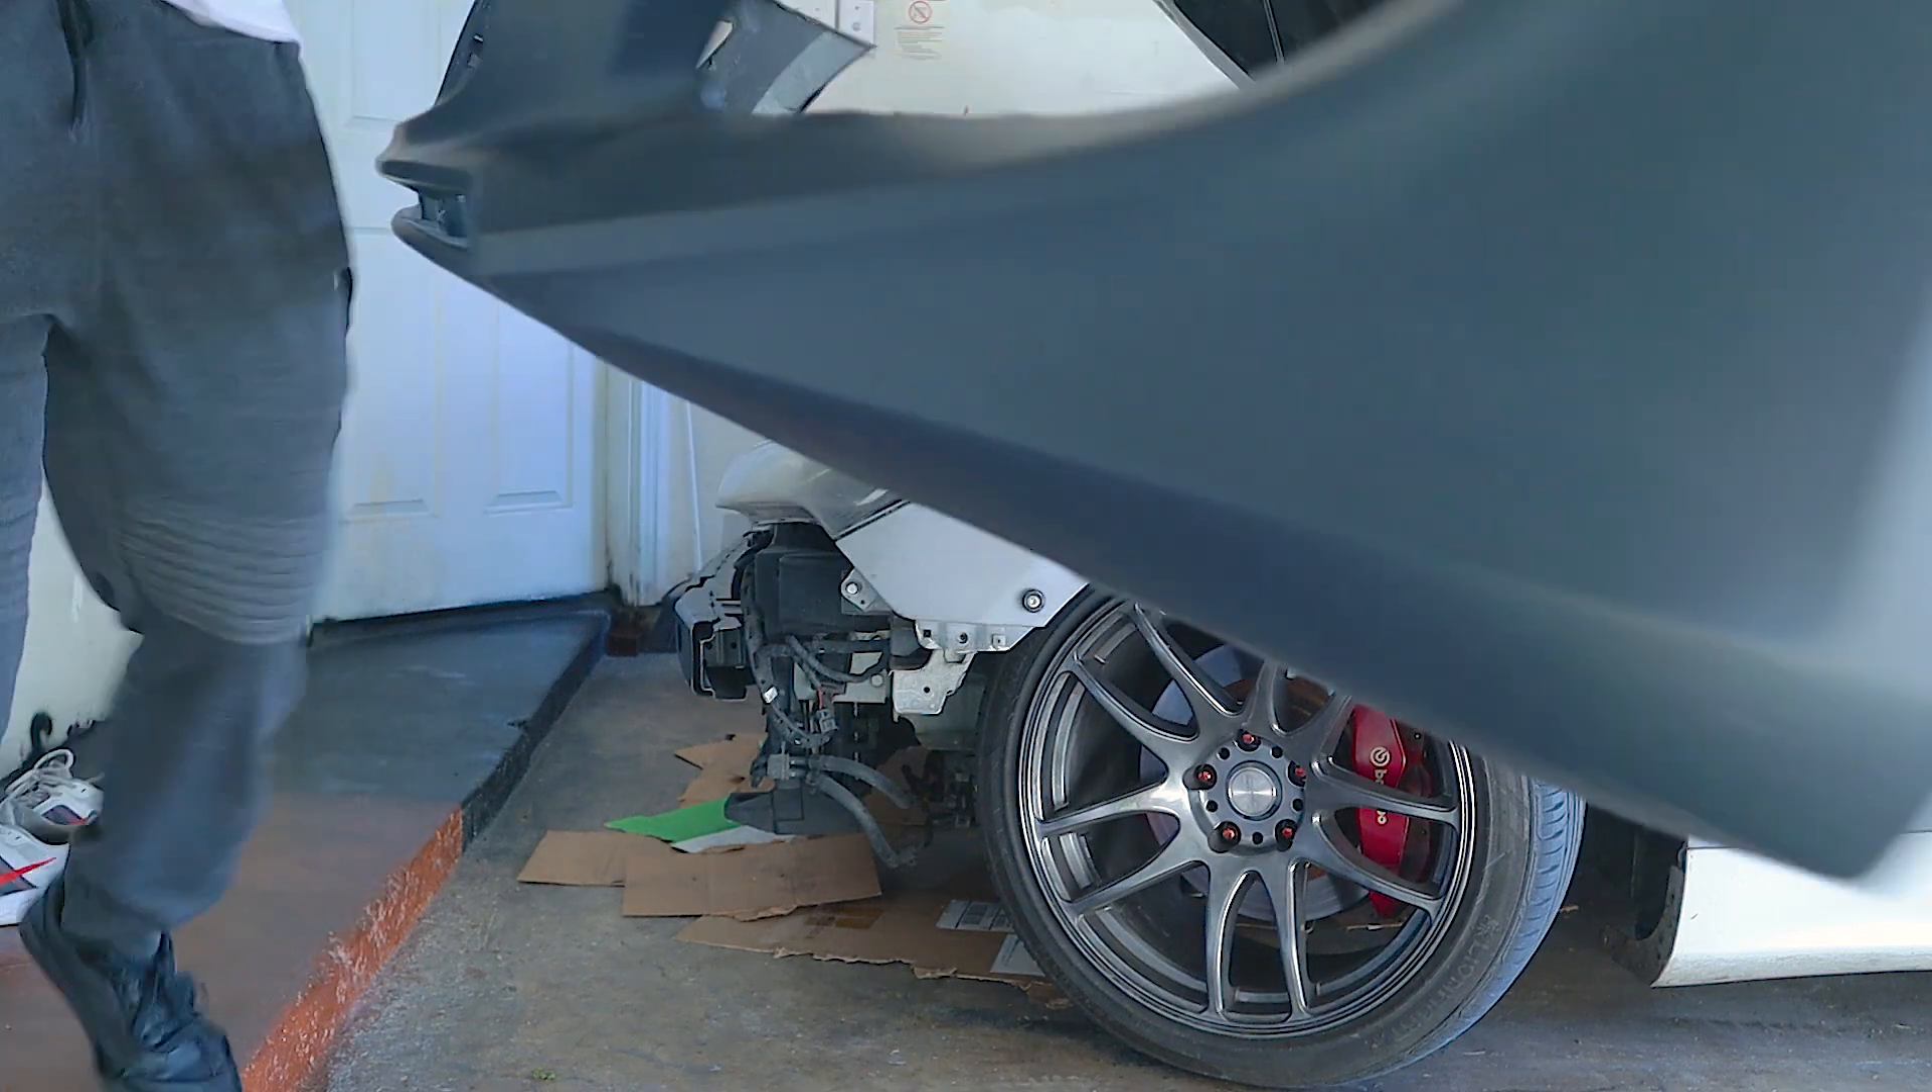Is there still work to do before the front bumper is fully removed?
No.